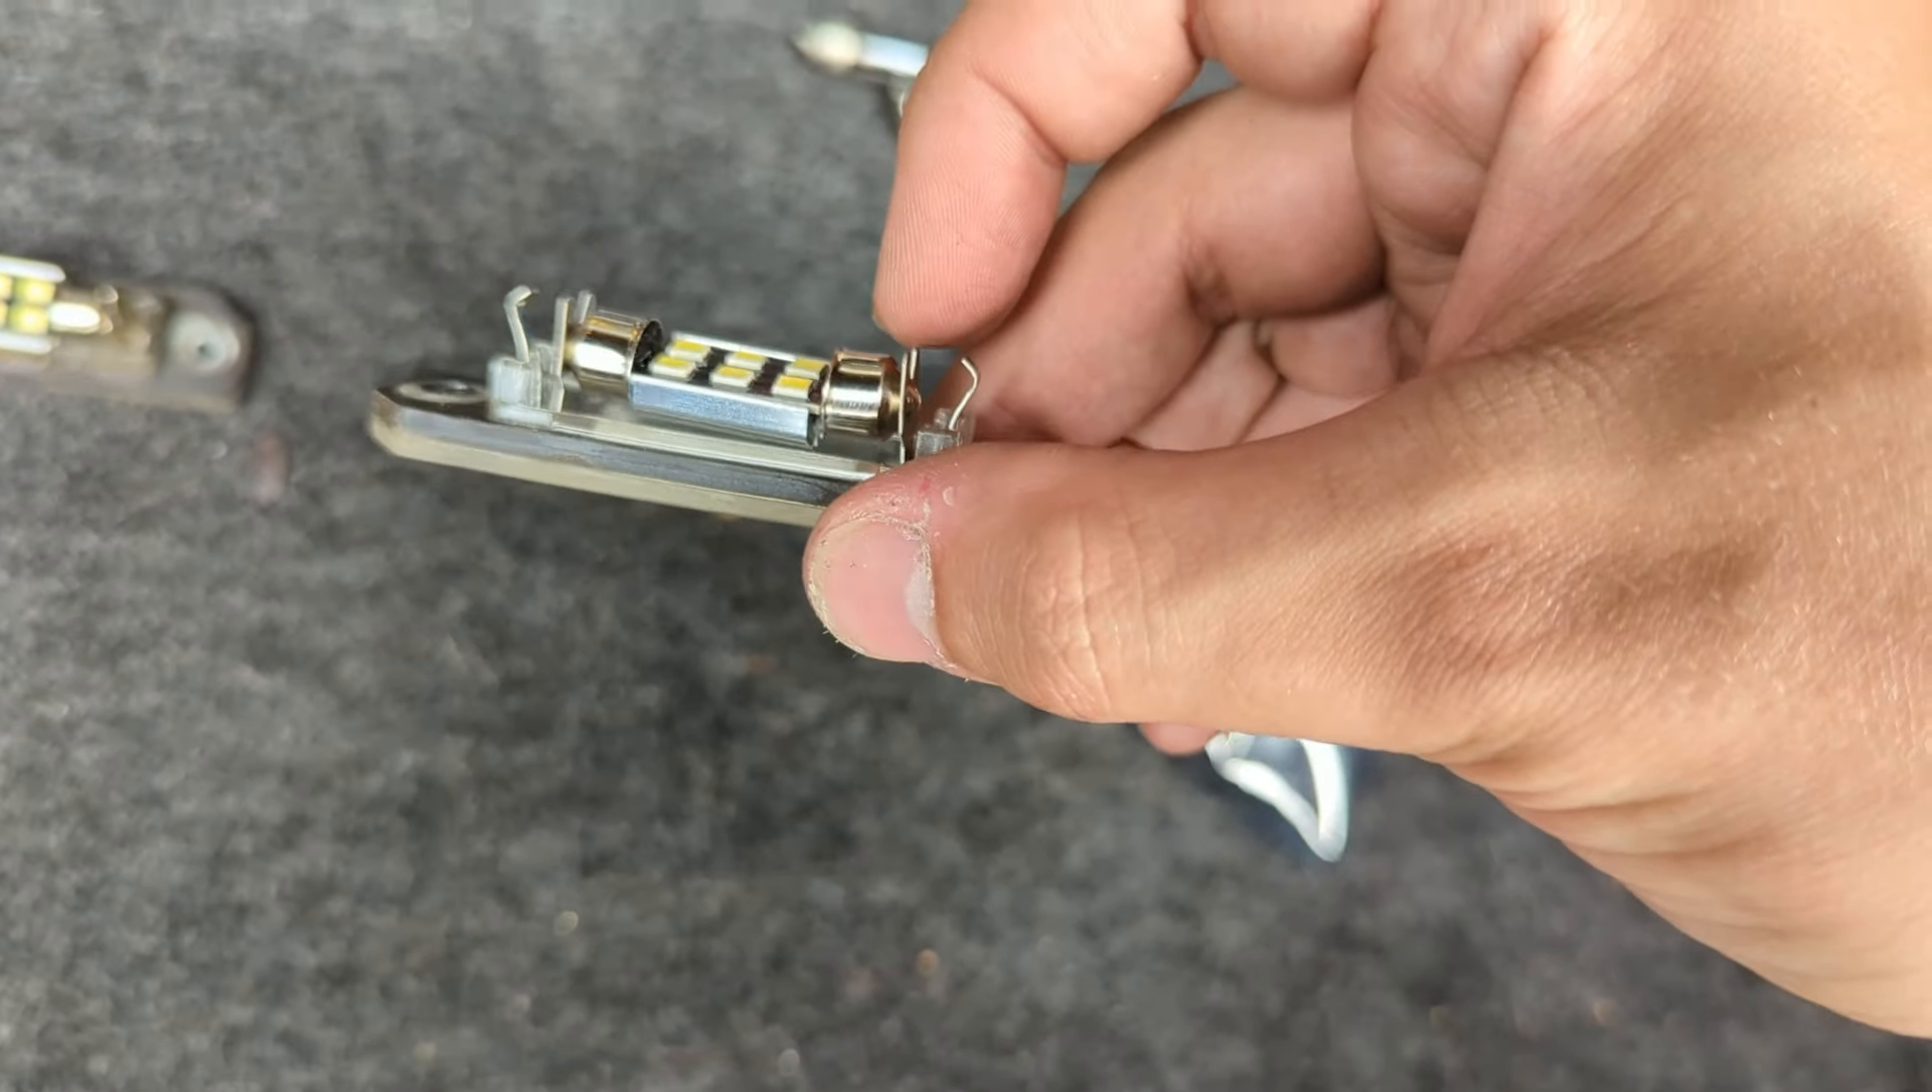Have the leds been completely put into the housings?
Yes.